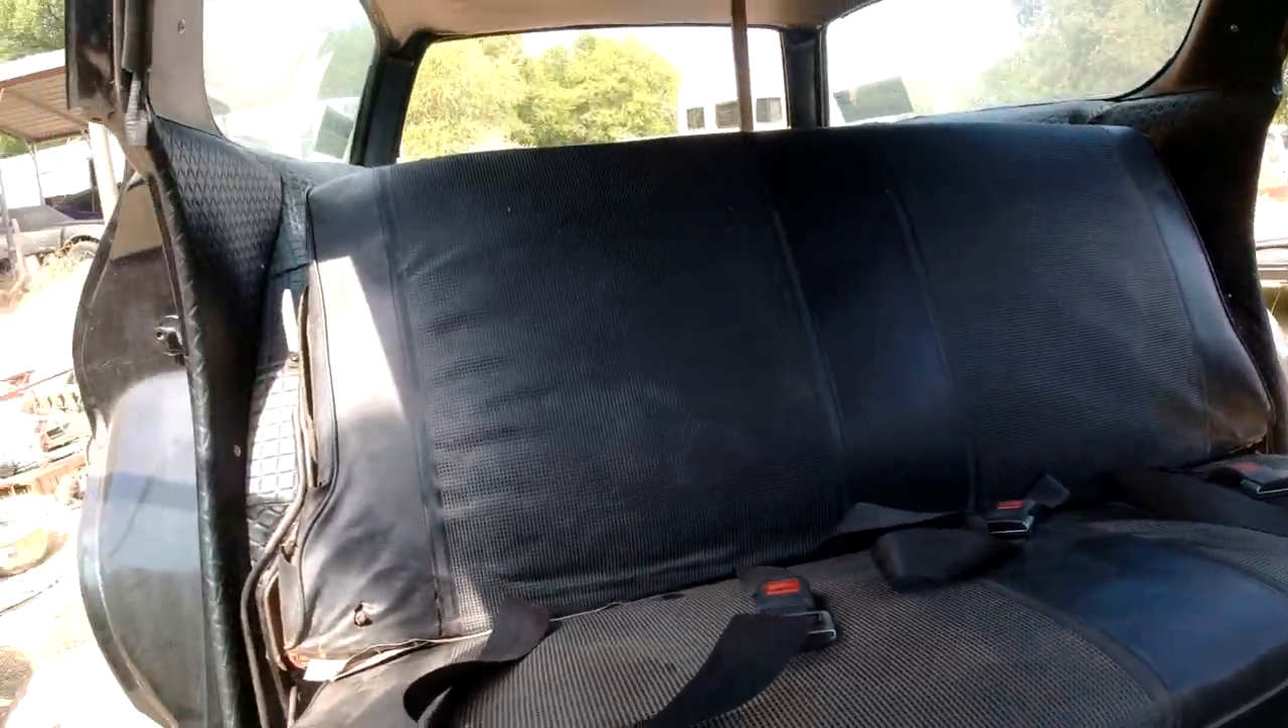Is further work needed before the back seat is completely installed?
No.